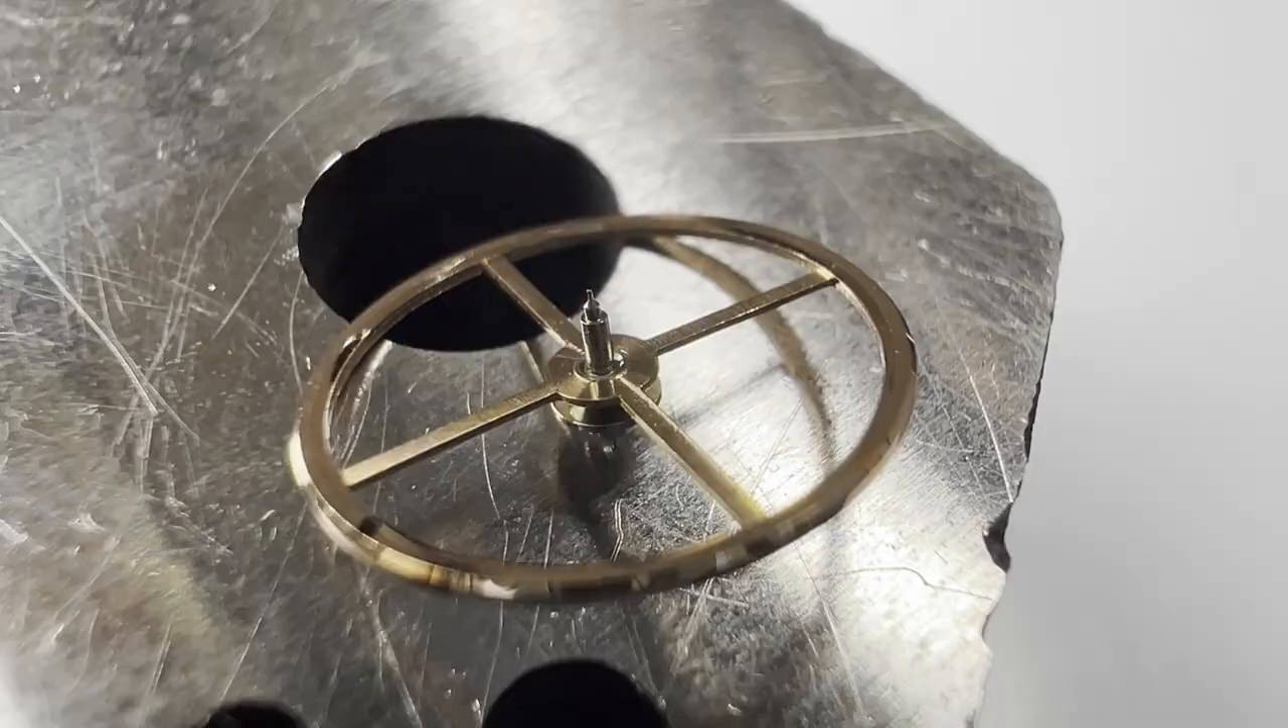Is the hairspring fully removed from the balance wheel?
Yes.